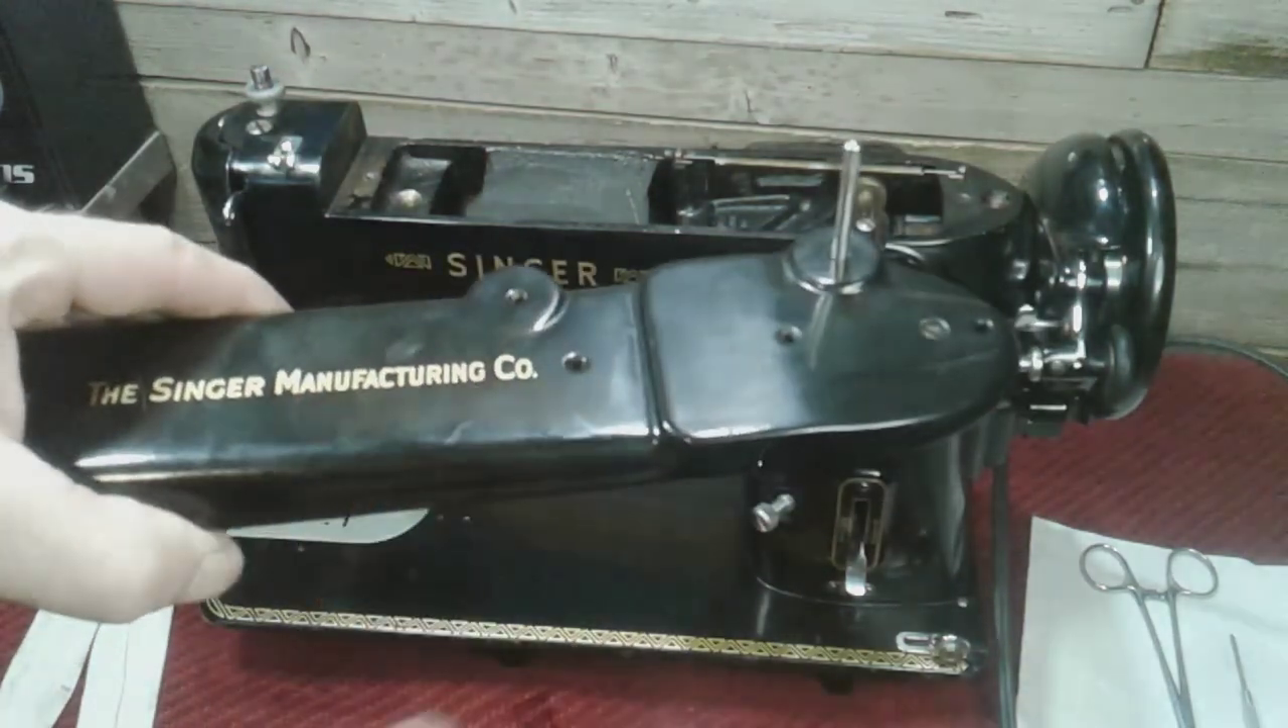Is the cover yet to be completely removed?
No.